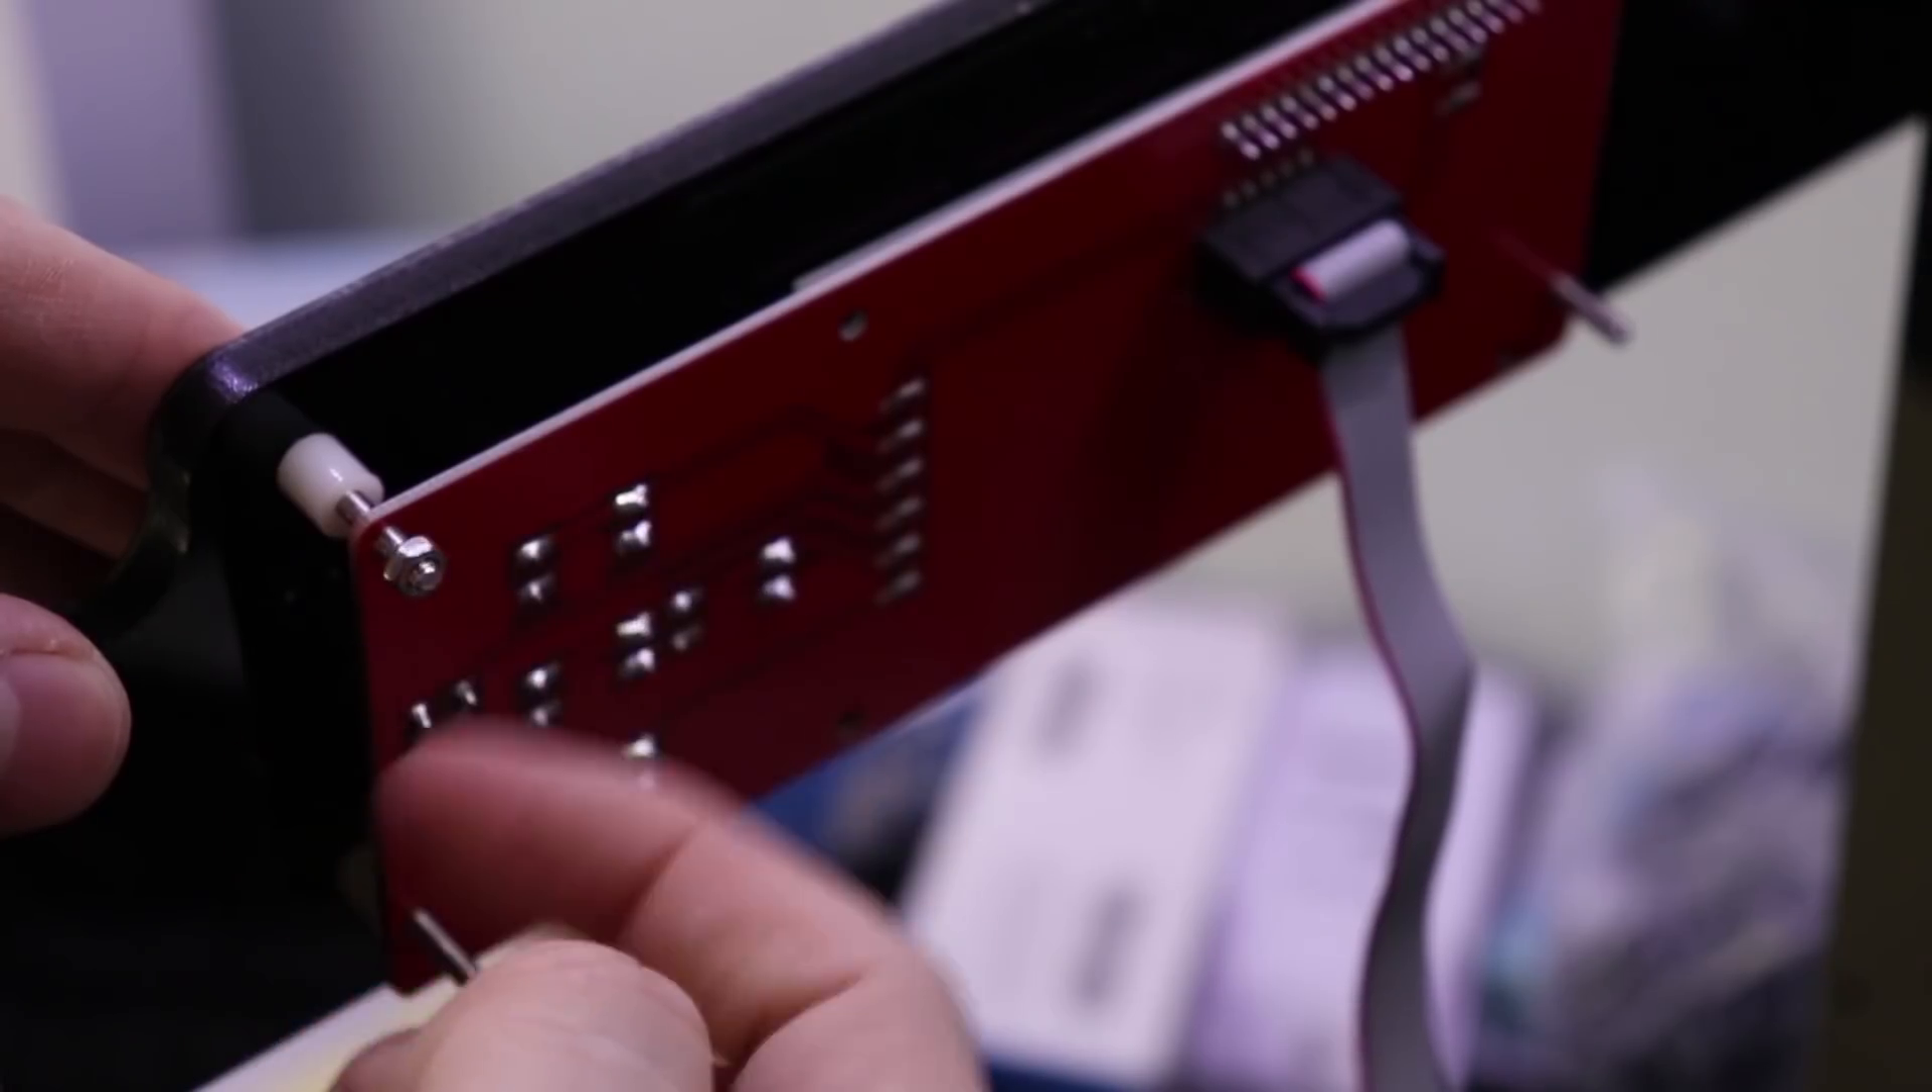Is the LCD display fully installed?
No.